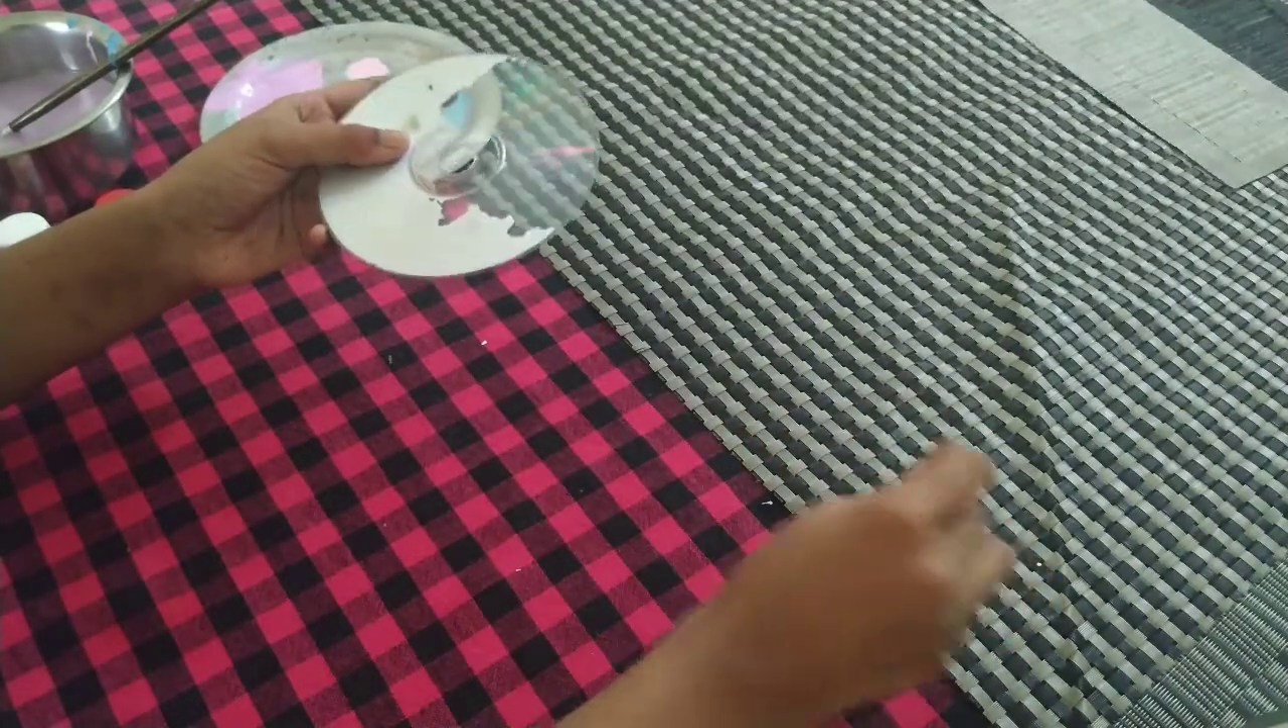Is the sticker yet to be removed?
Yes.